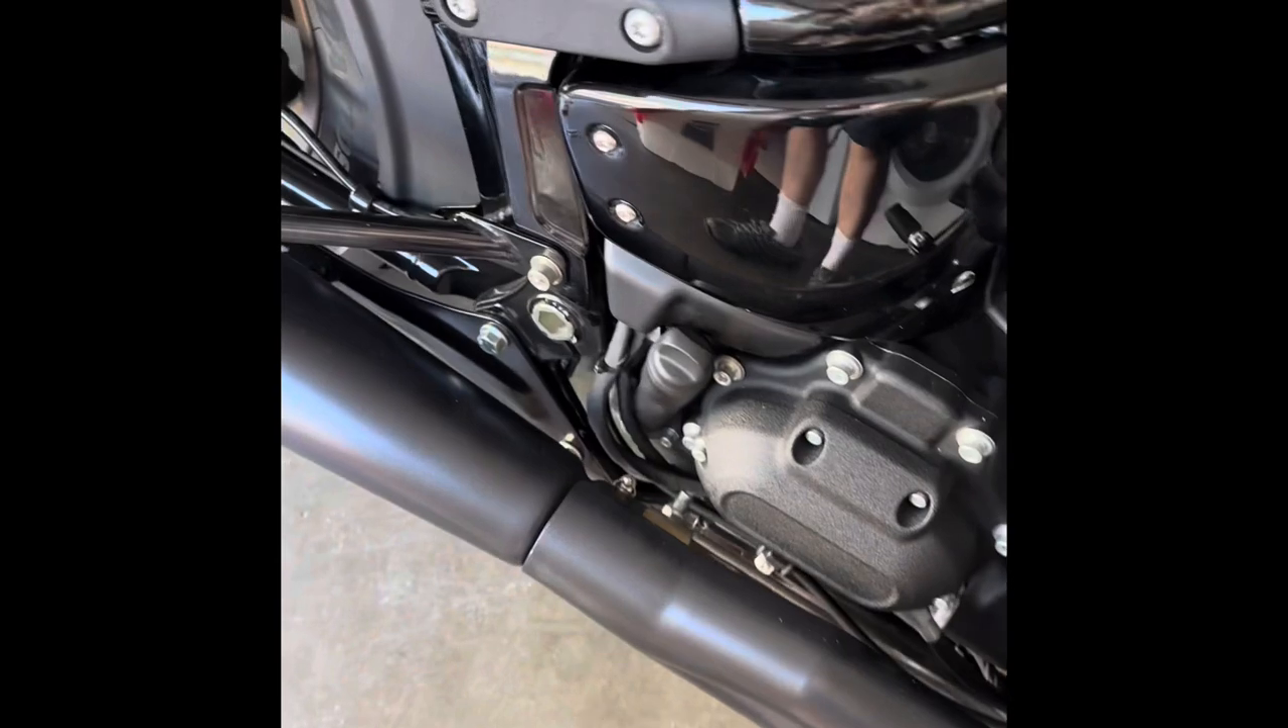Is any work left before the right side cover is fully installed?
No.